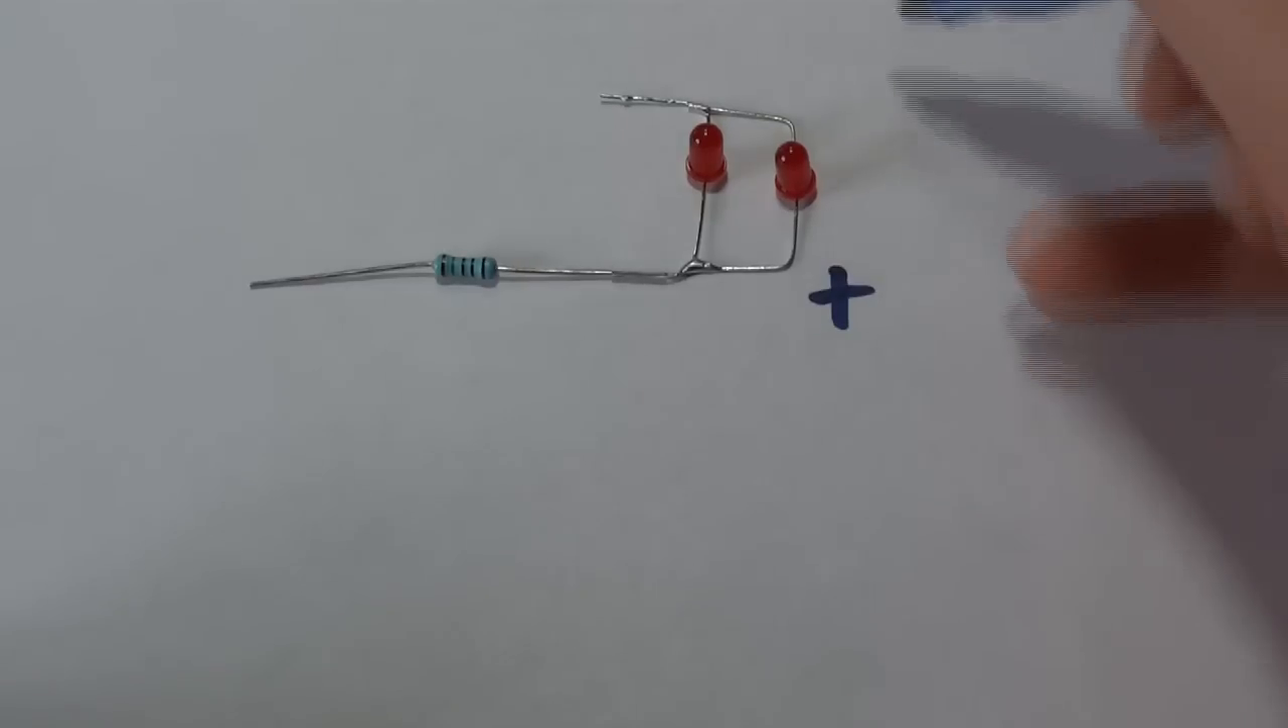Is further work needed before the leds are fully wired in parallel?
No.